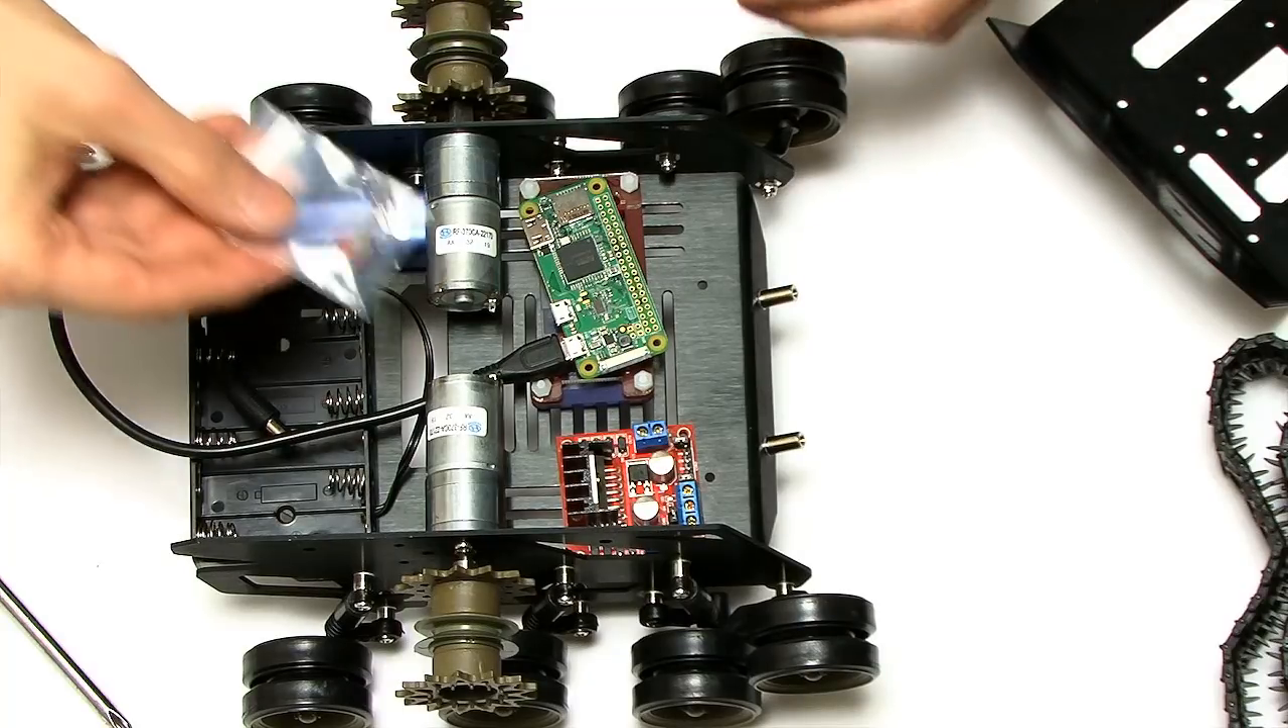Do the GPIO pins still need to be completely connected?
Yes.